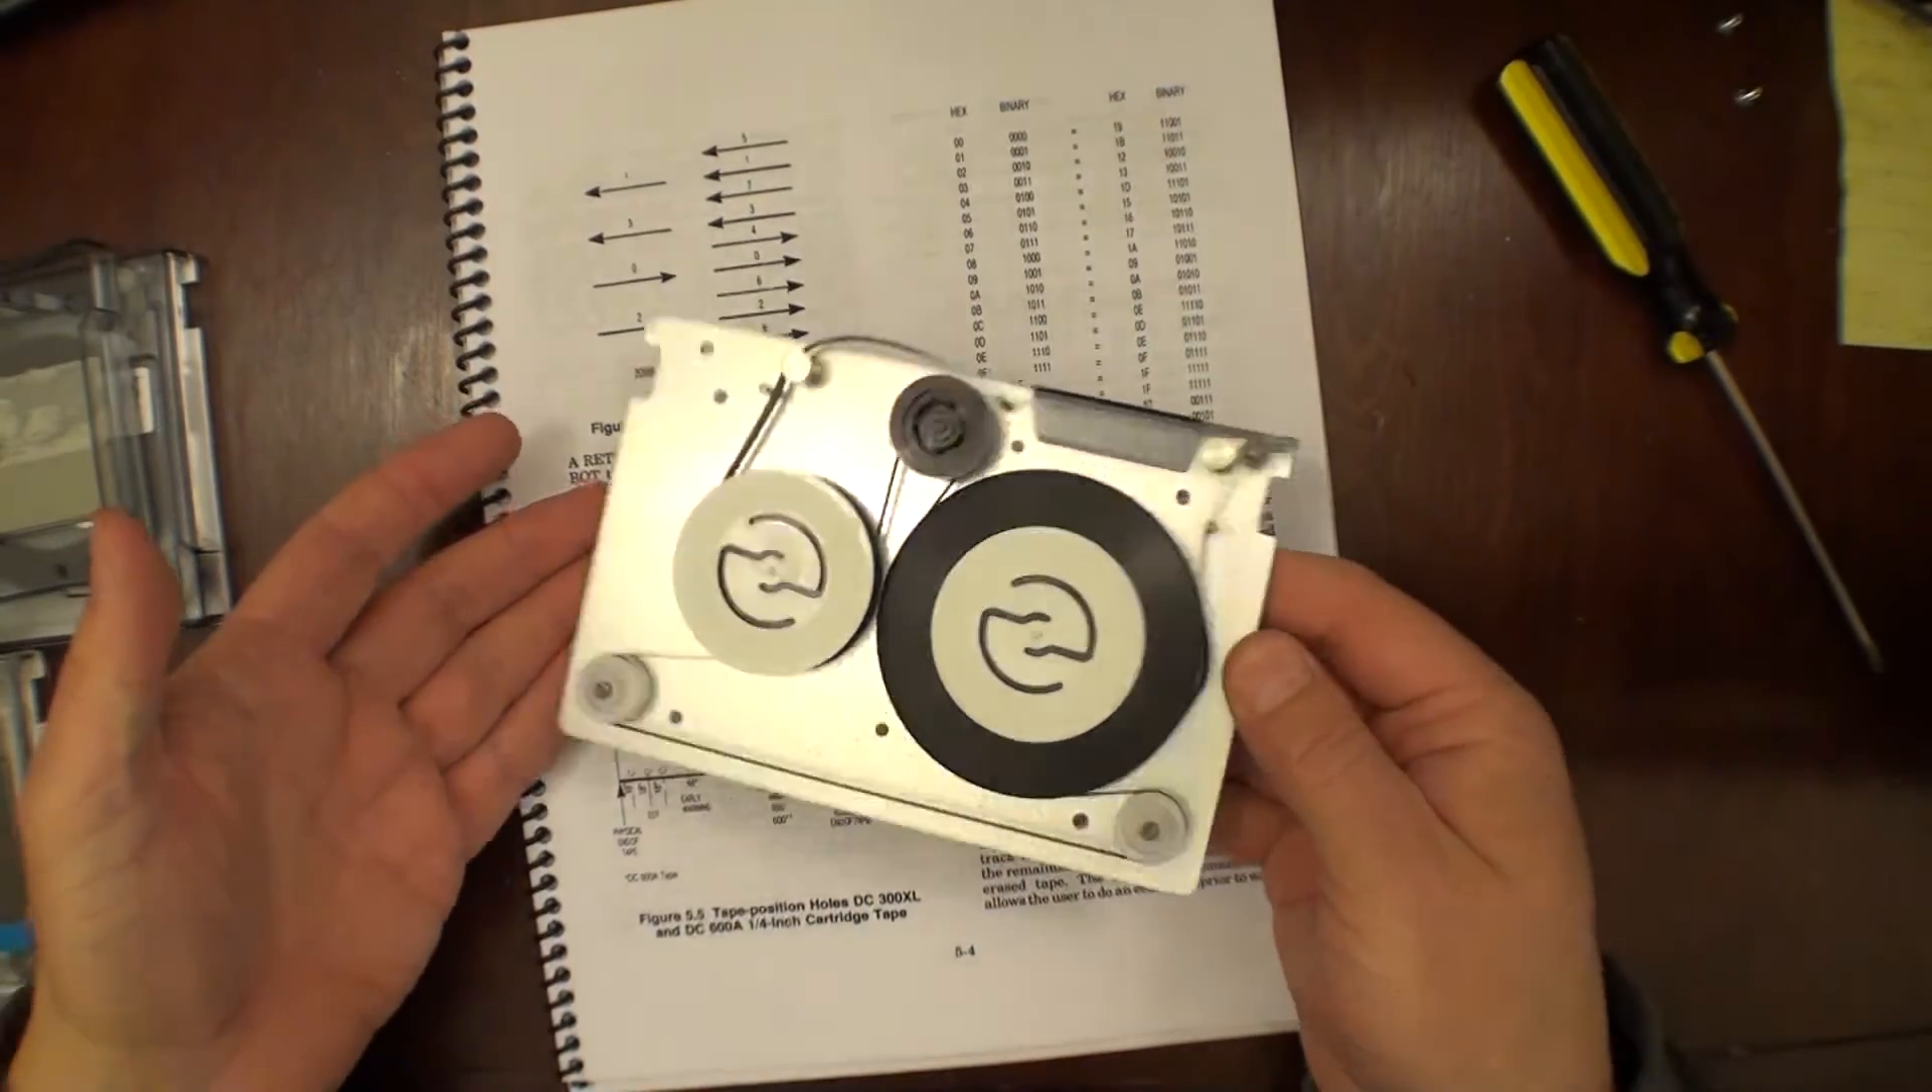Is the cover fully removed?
Yes.